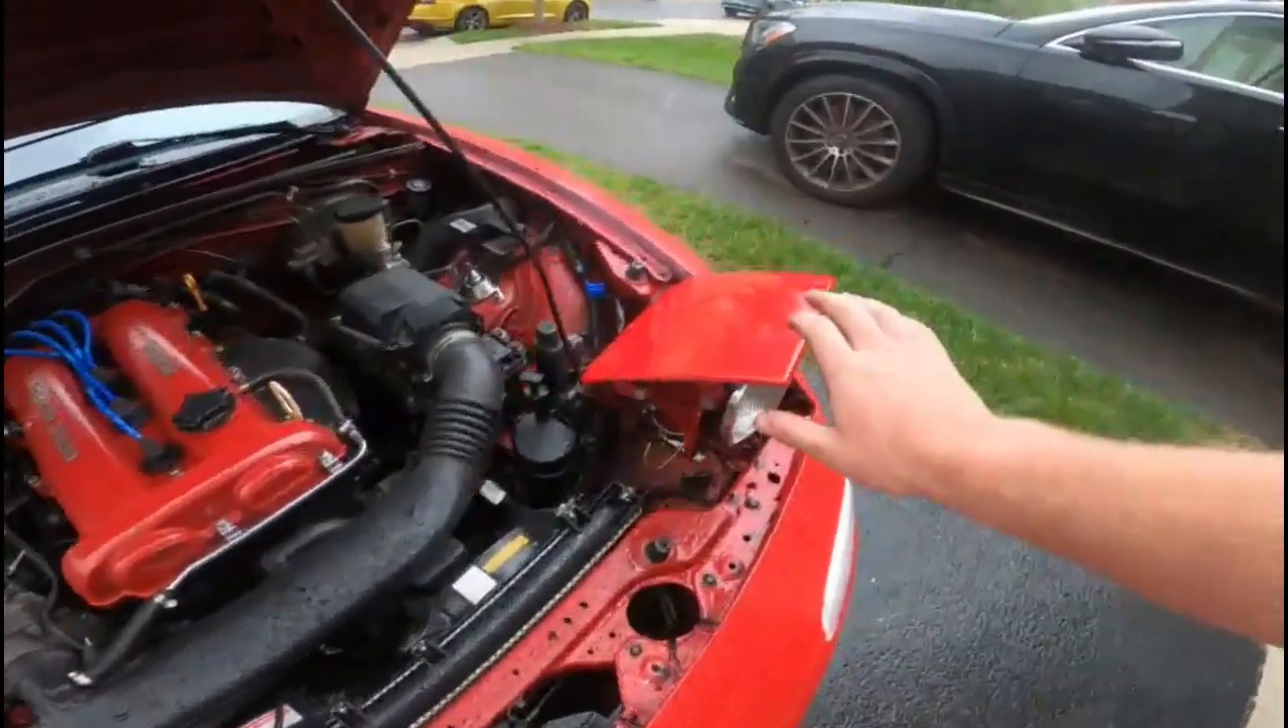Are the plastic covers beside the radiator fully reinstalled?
No.